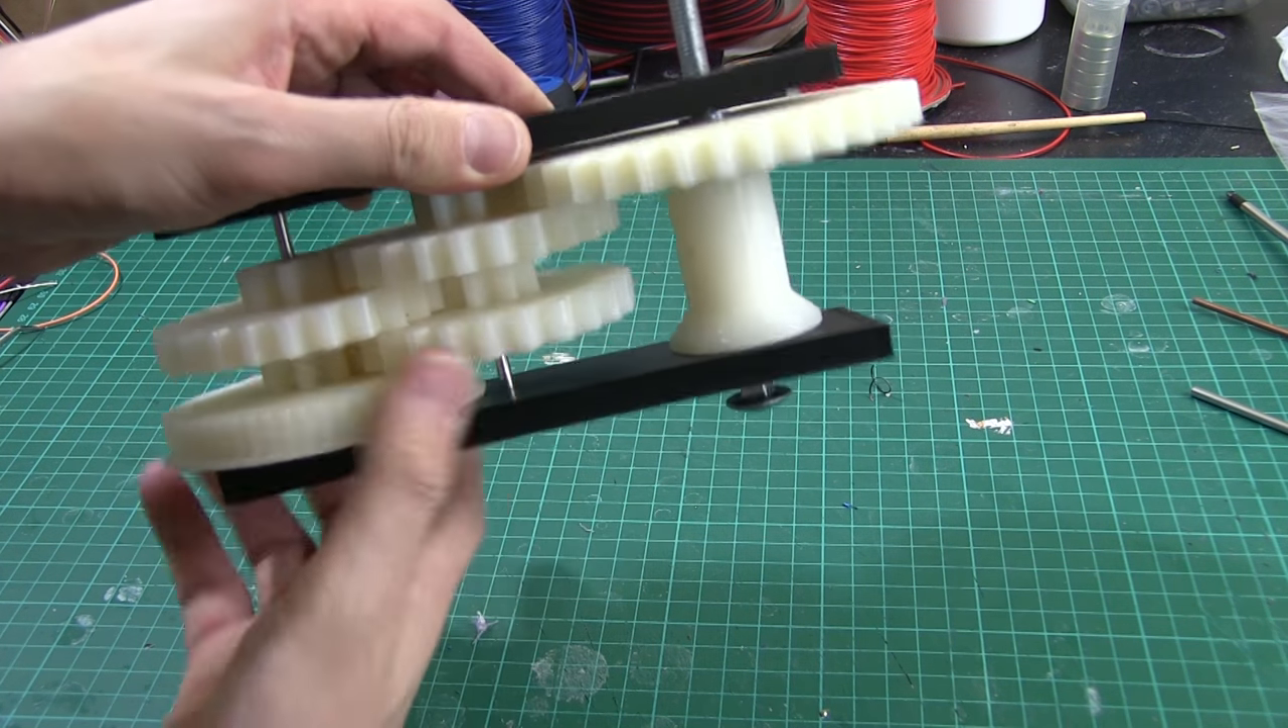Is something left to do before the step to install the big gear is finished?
No.